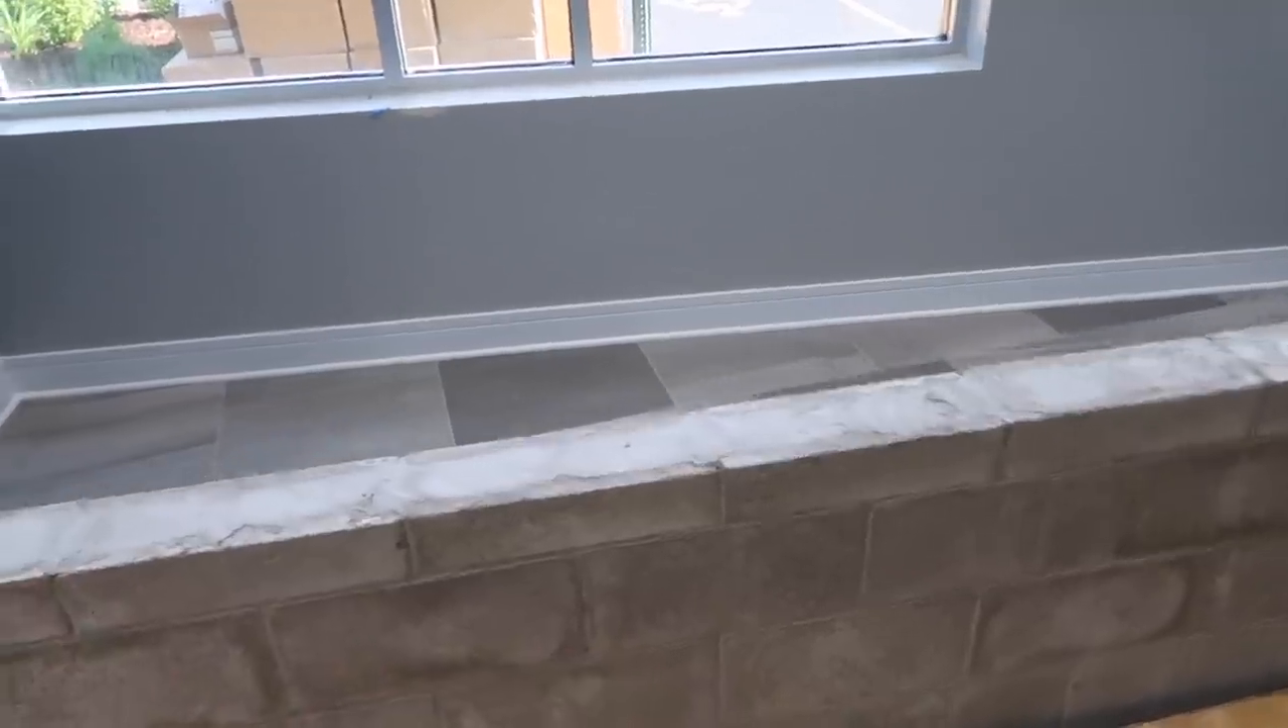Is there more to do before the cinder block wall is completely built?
No.